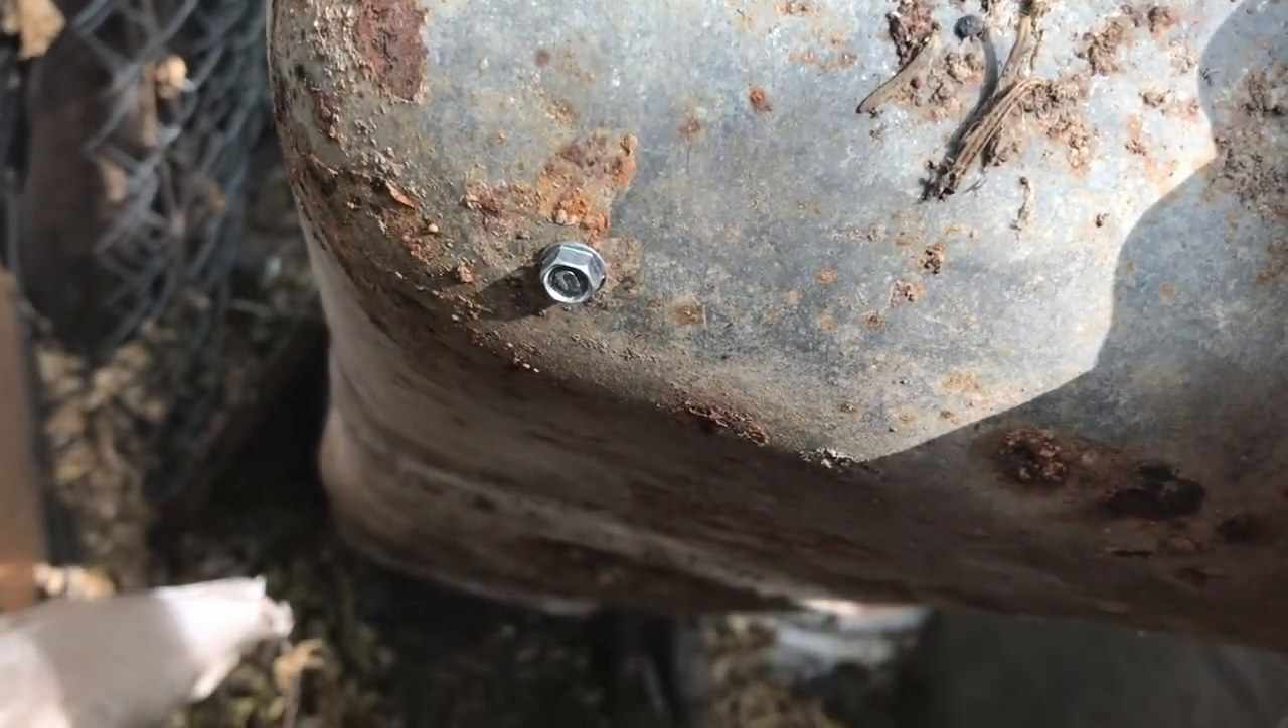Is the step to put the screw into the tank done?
Yes.